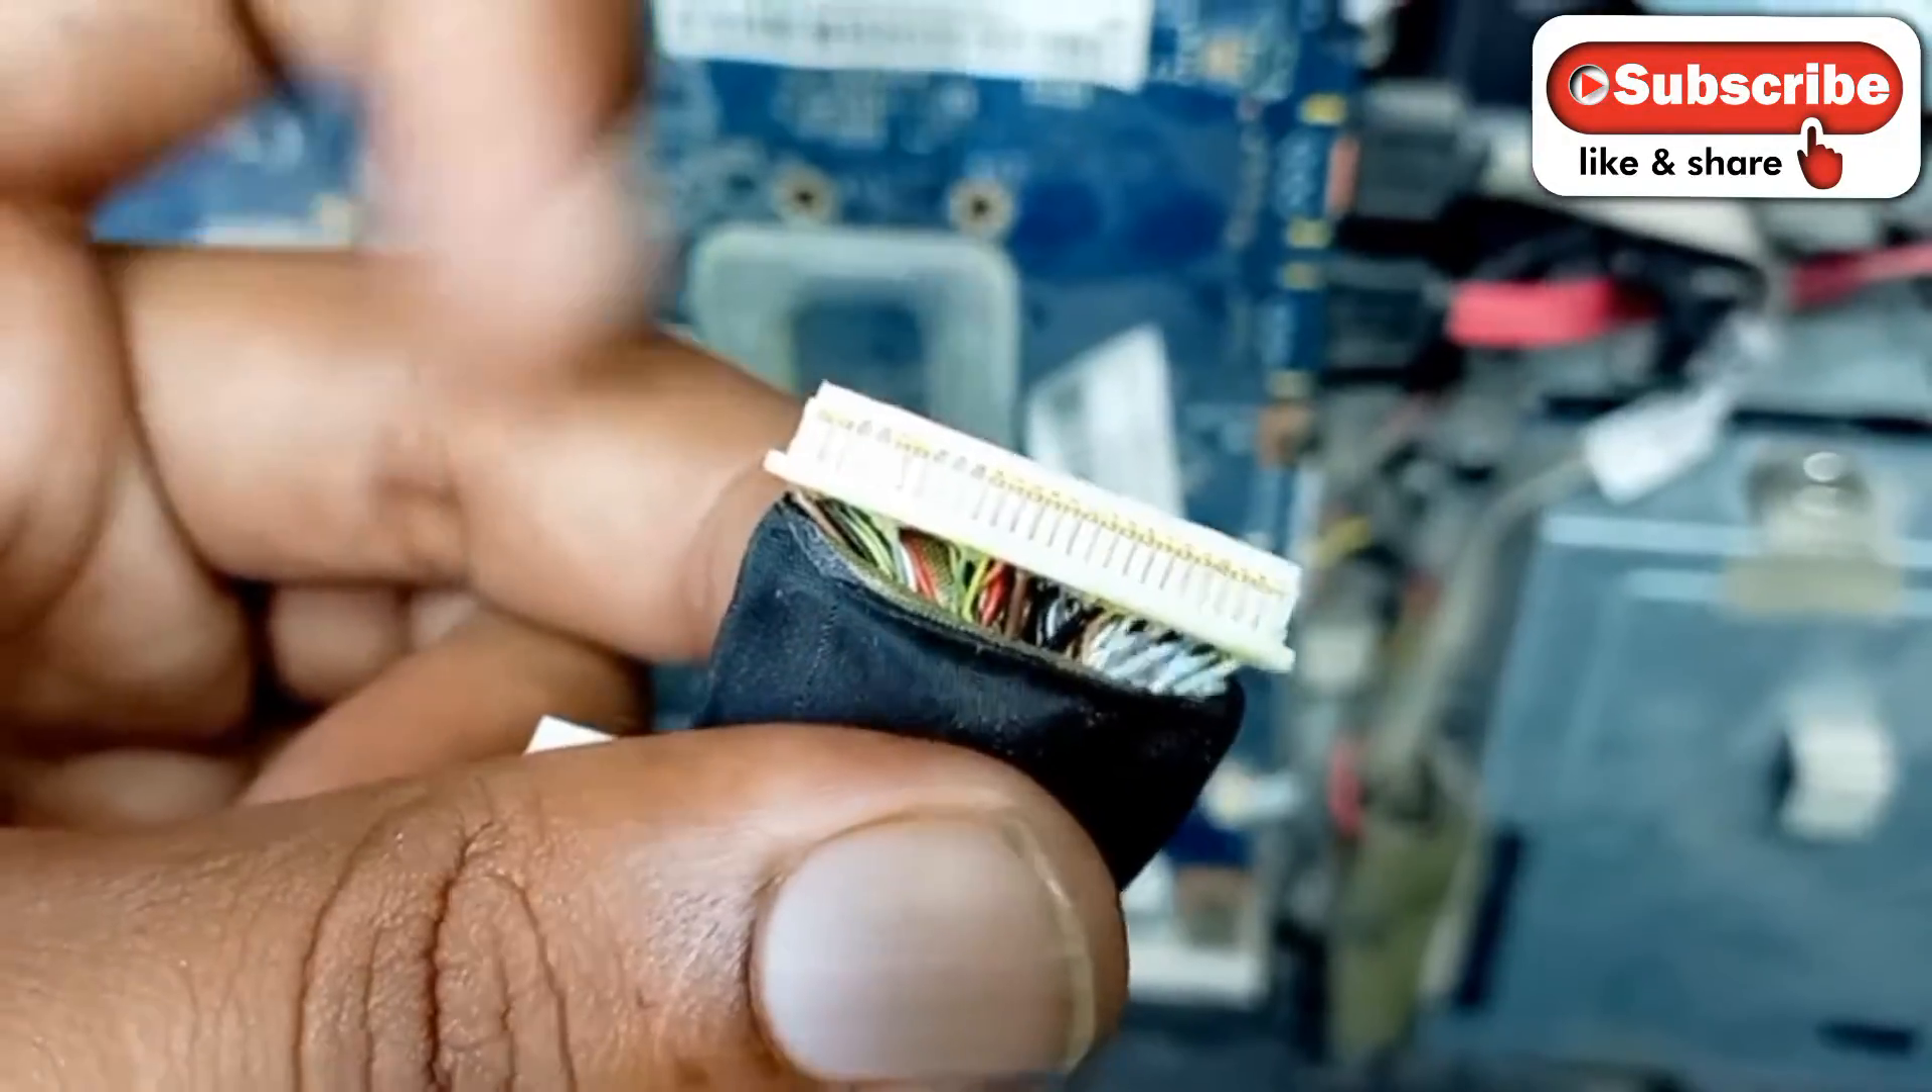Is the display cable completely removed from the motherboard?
Yes.